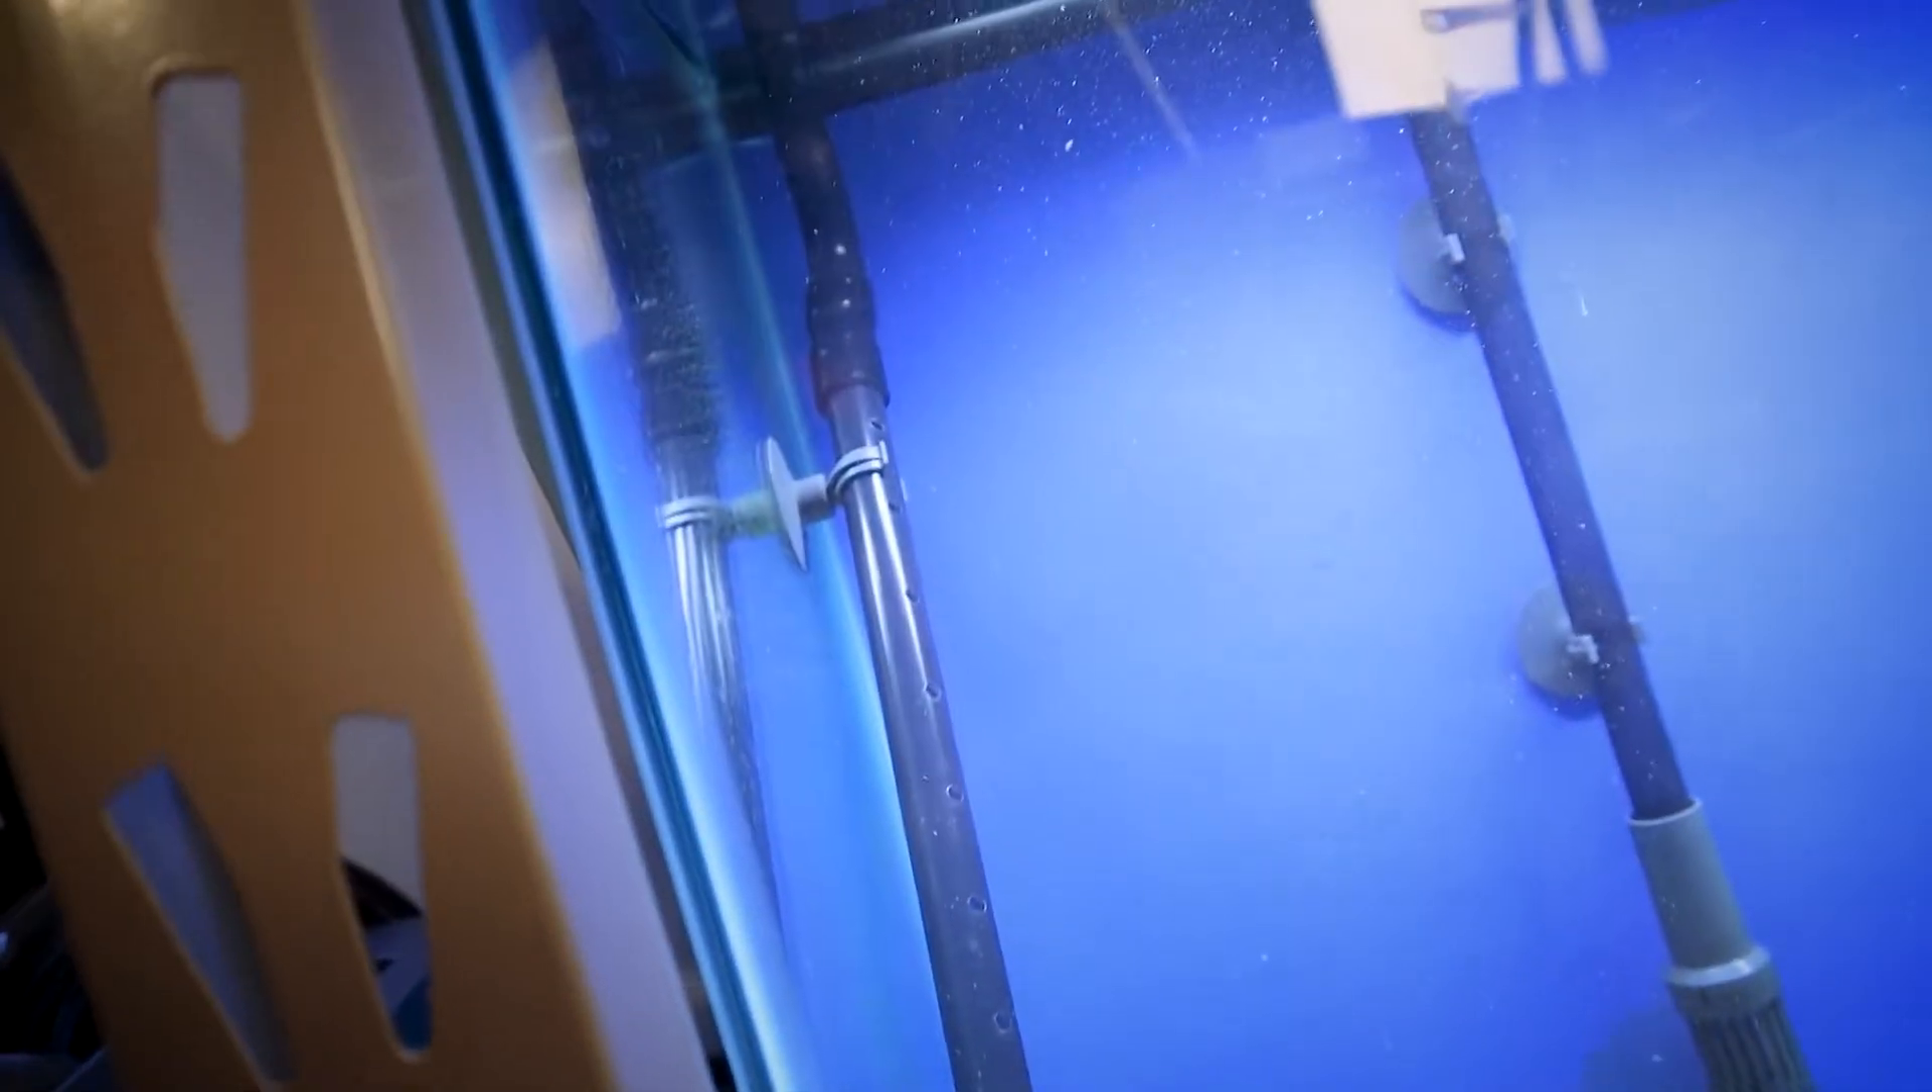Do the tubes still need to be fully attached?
No.